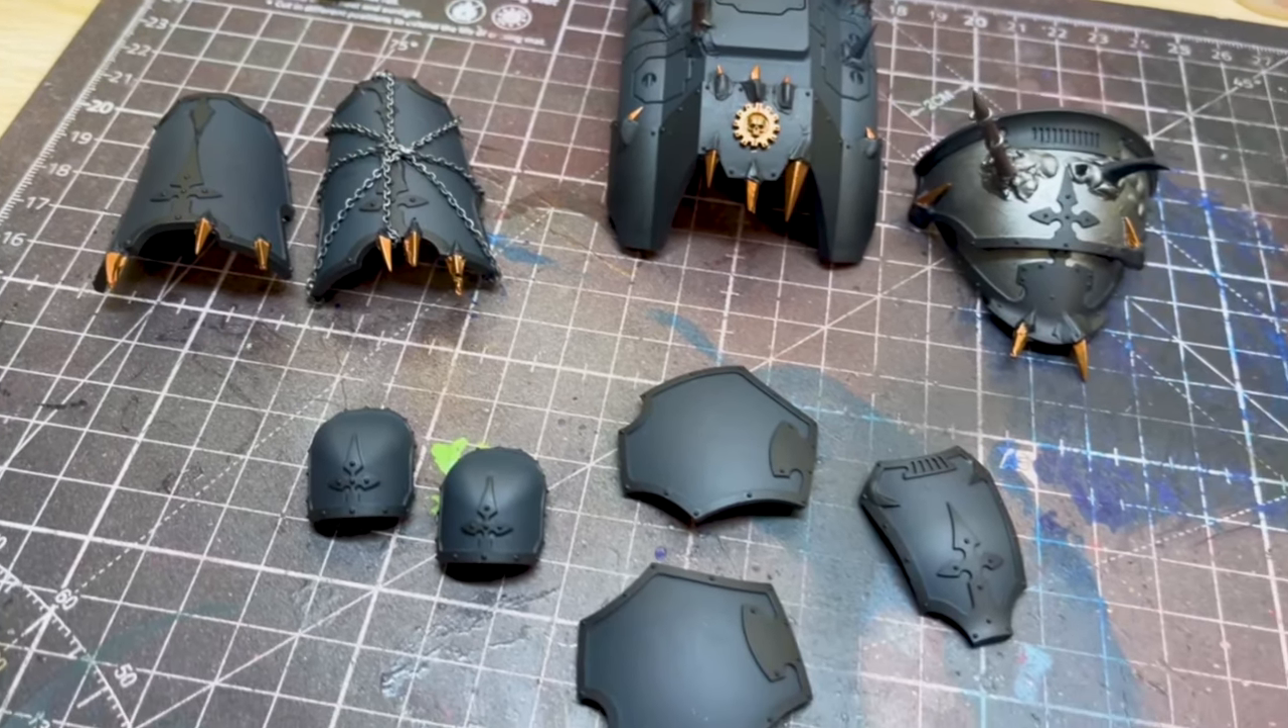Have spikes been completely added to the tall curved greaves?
Yes.